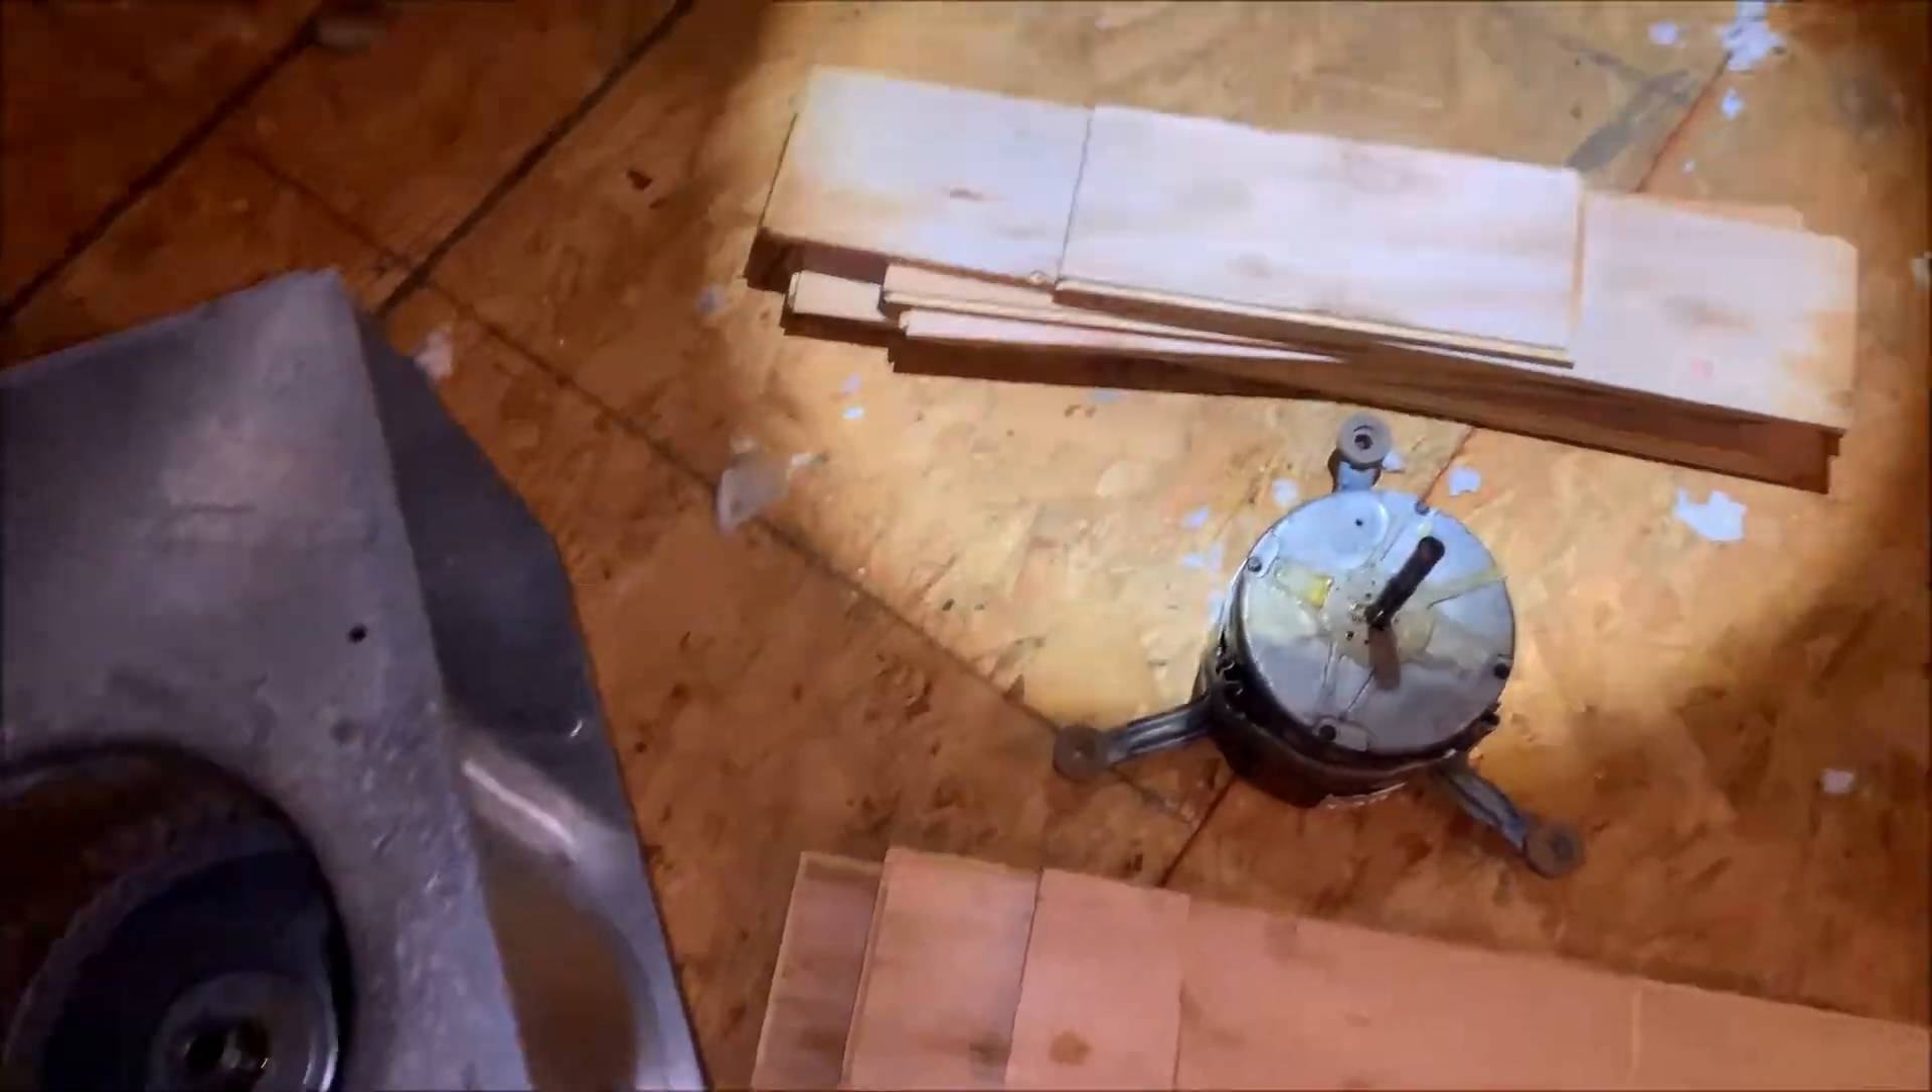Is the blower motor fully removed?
Yes.